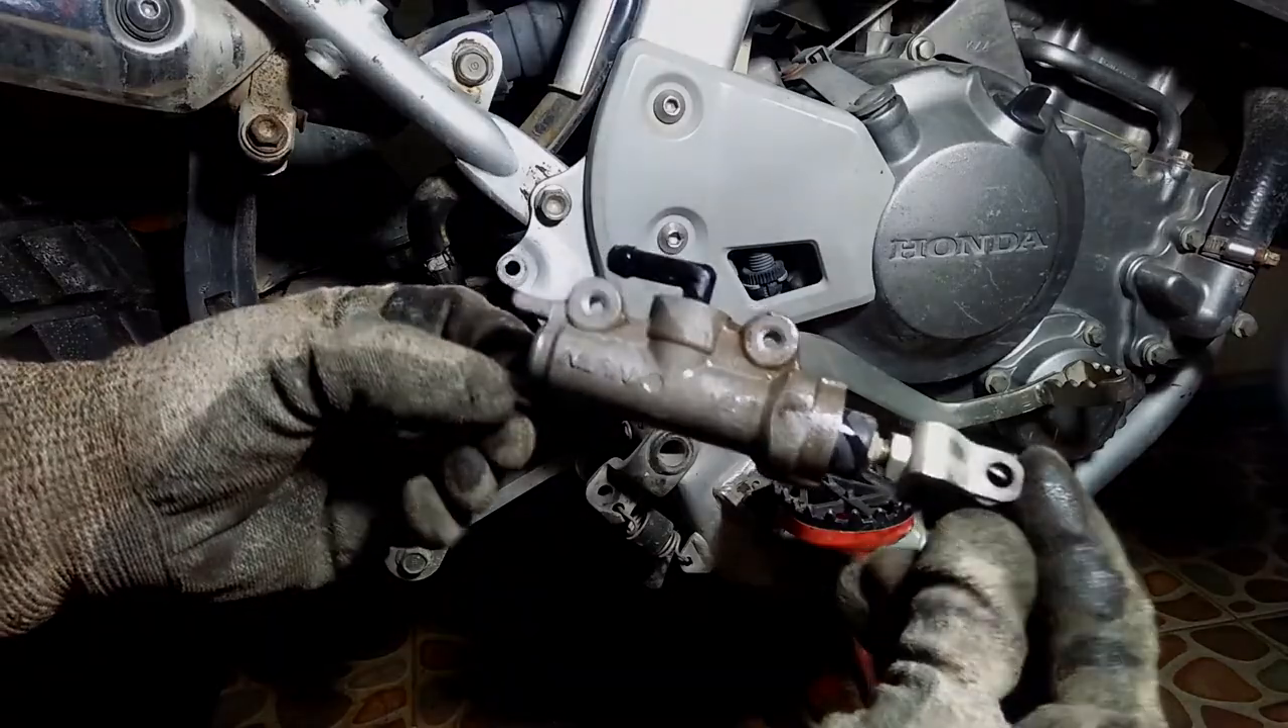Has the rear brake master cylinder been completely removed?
Yes.